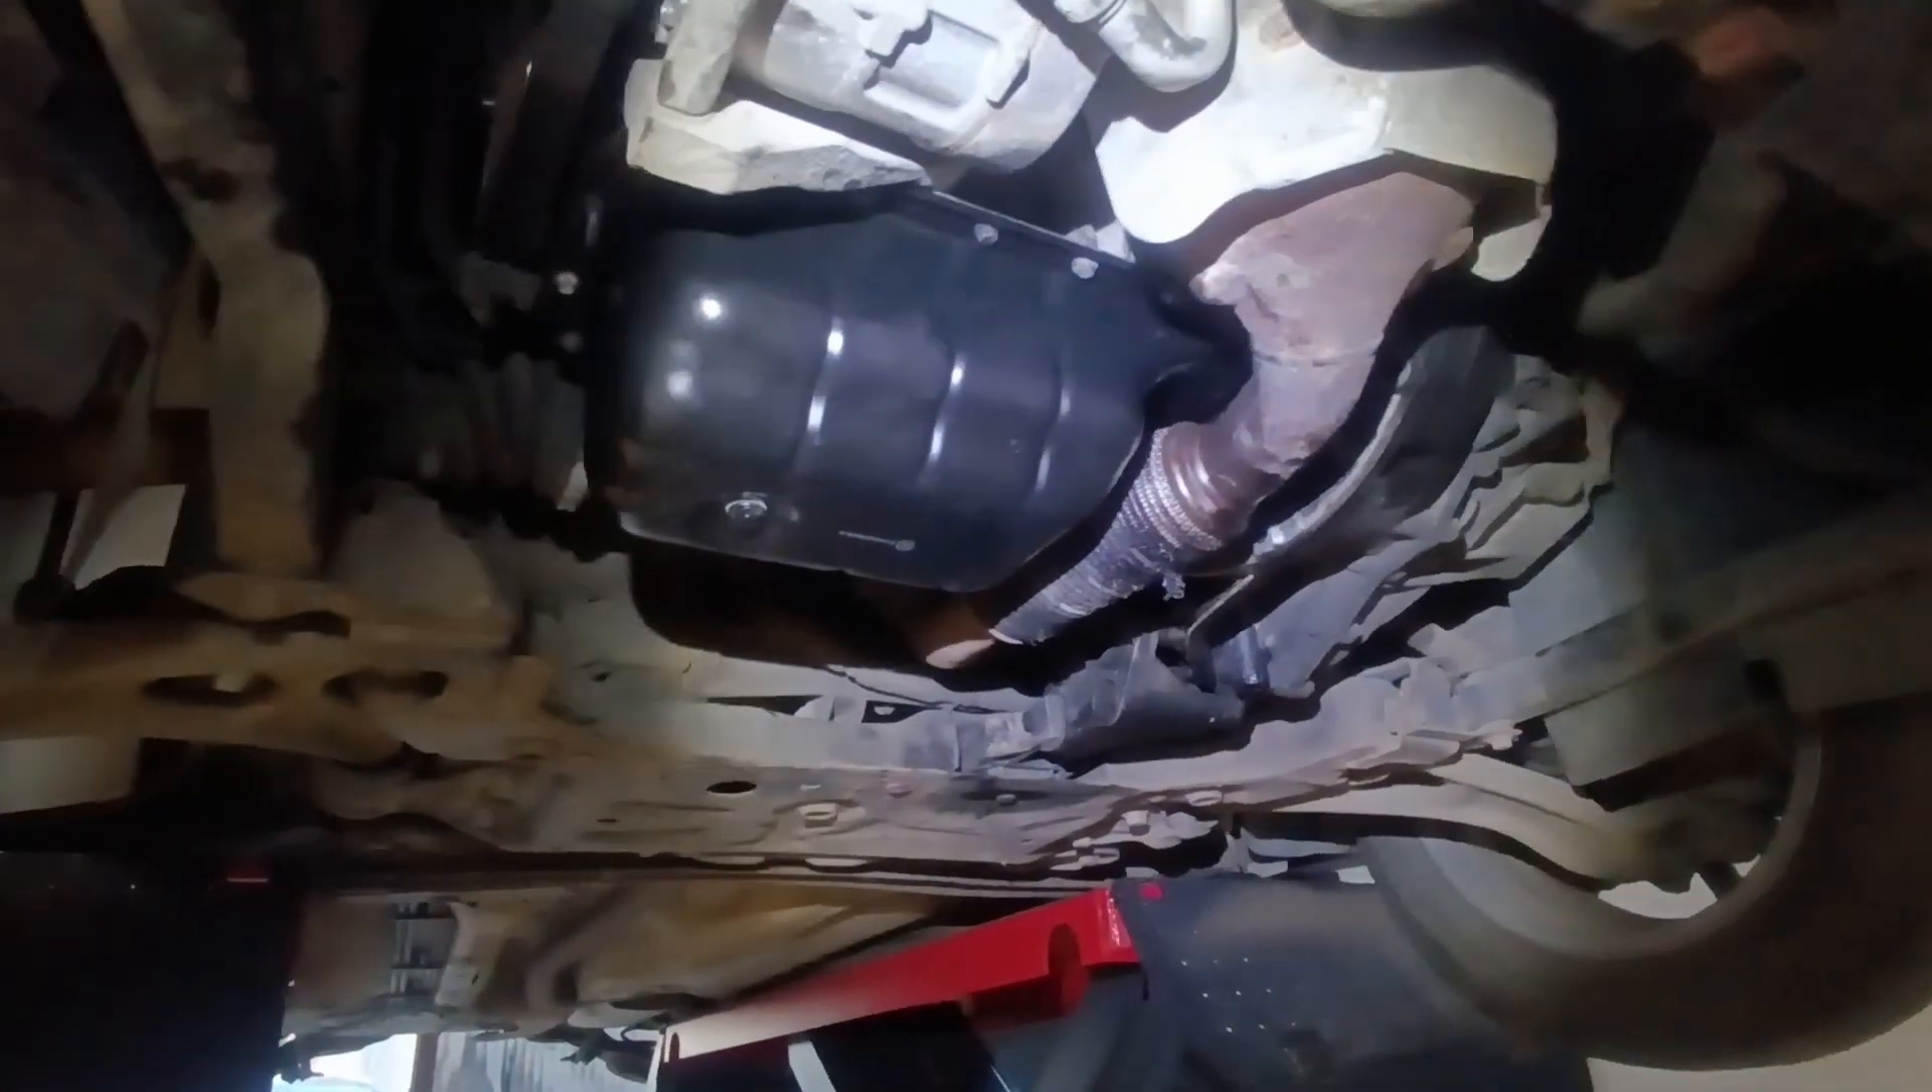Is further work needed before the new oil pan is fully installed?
No.